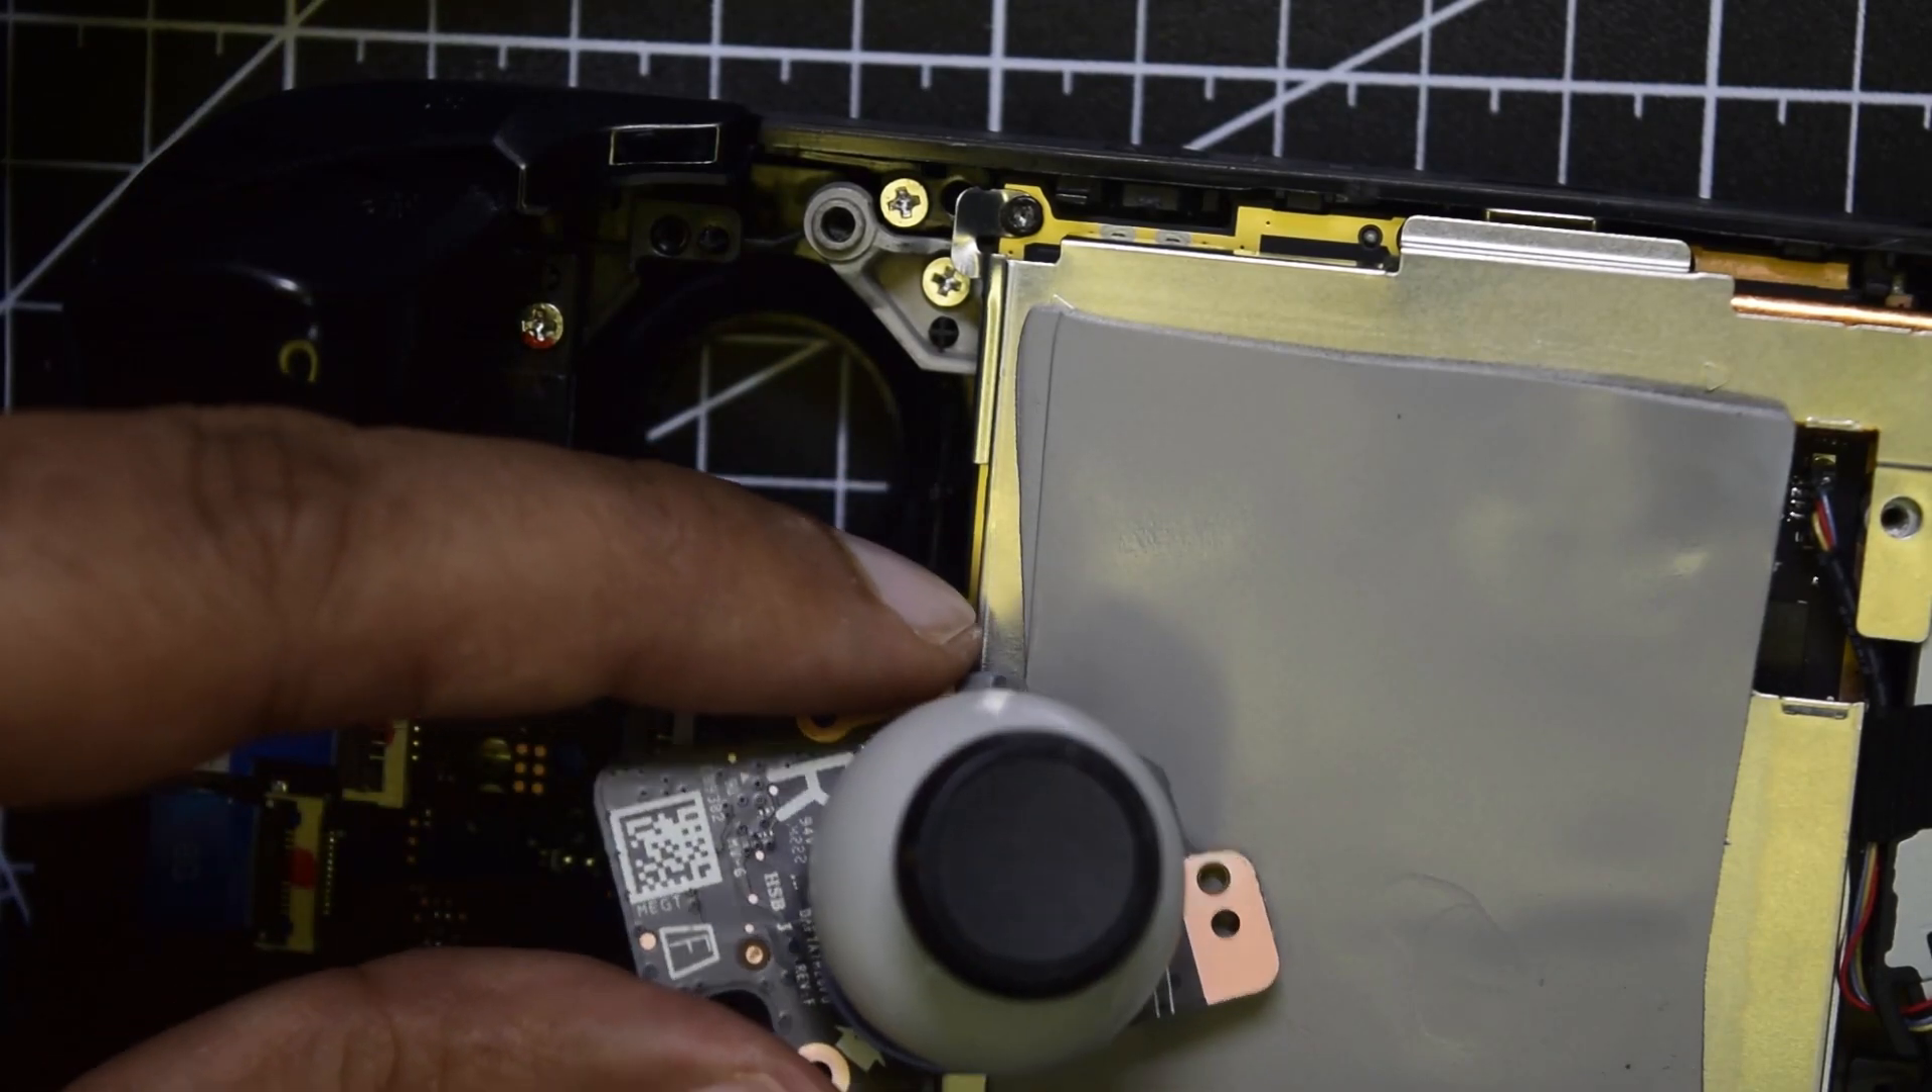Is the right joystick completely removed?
Yes.